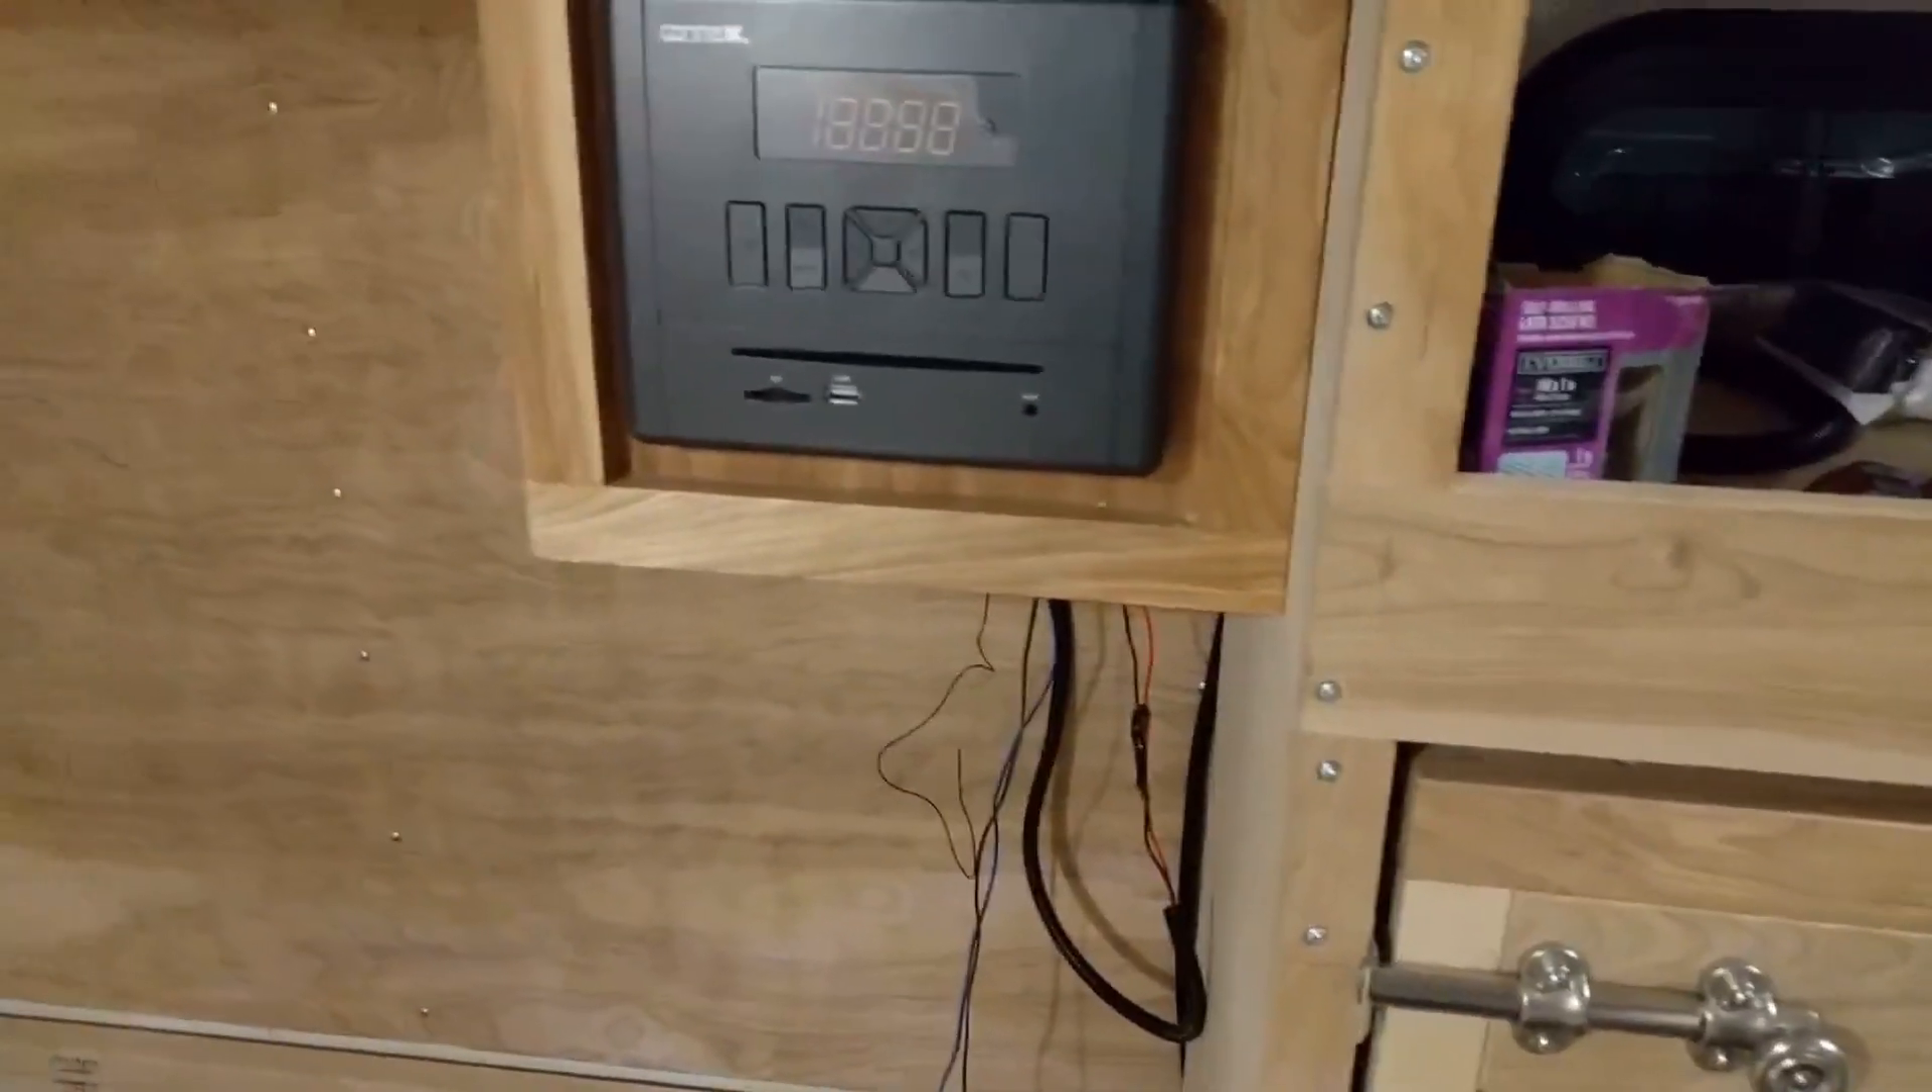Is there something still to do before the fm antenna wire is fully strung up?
Yes.